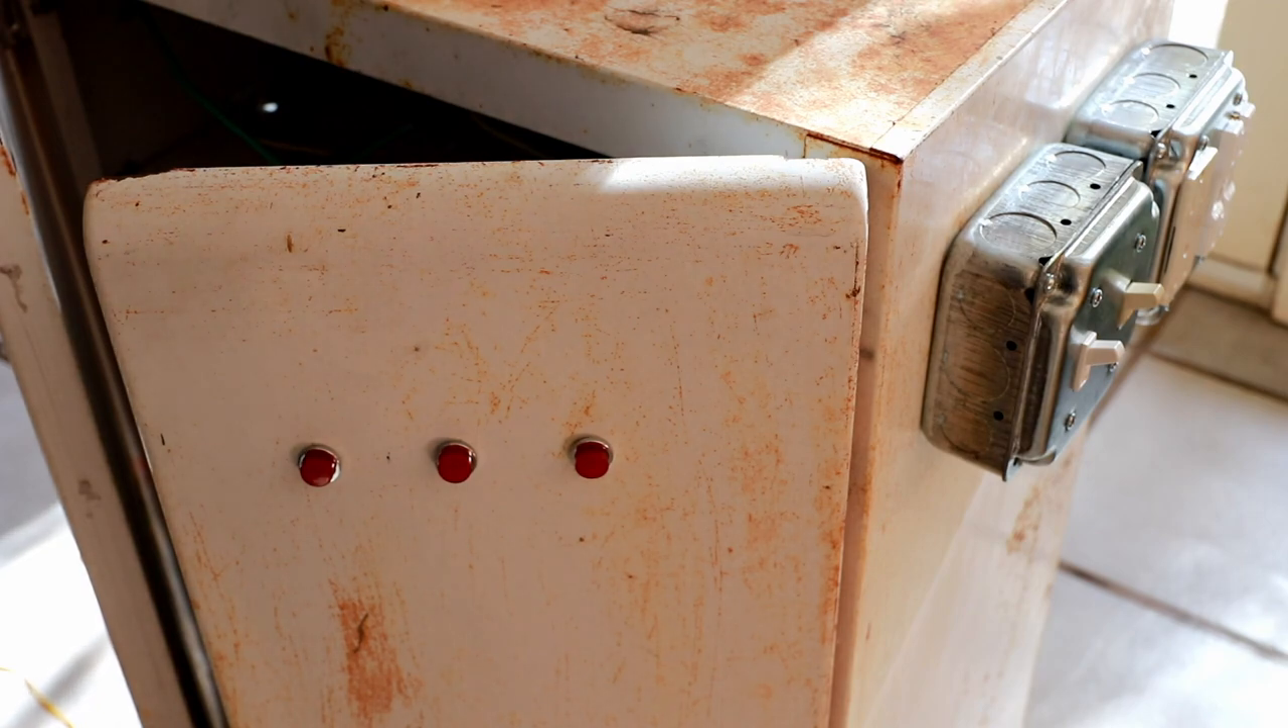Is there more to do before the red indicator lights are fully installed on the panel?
No.